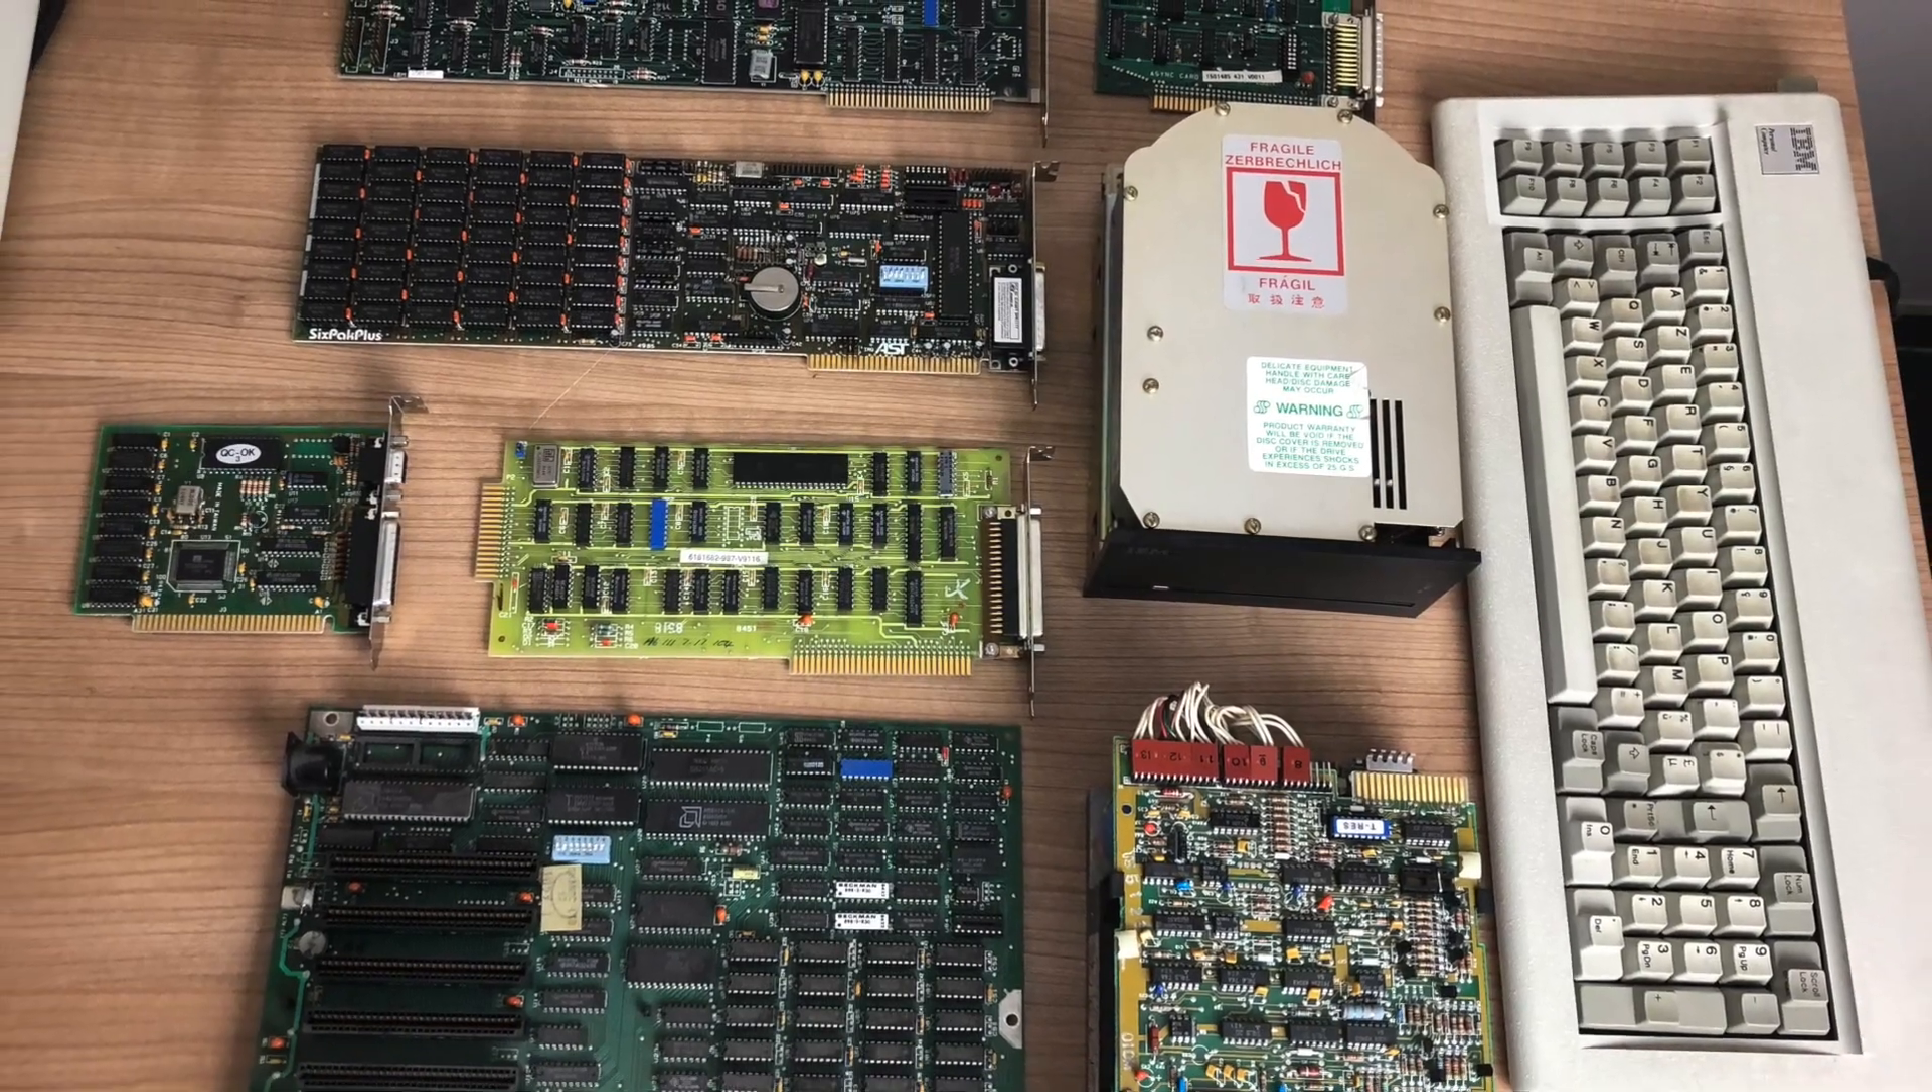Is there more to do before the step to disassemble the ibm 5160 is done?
No.